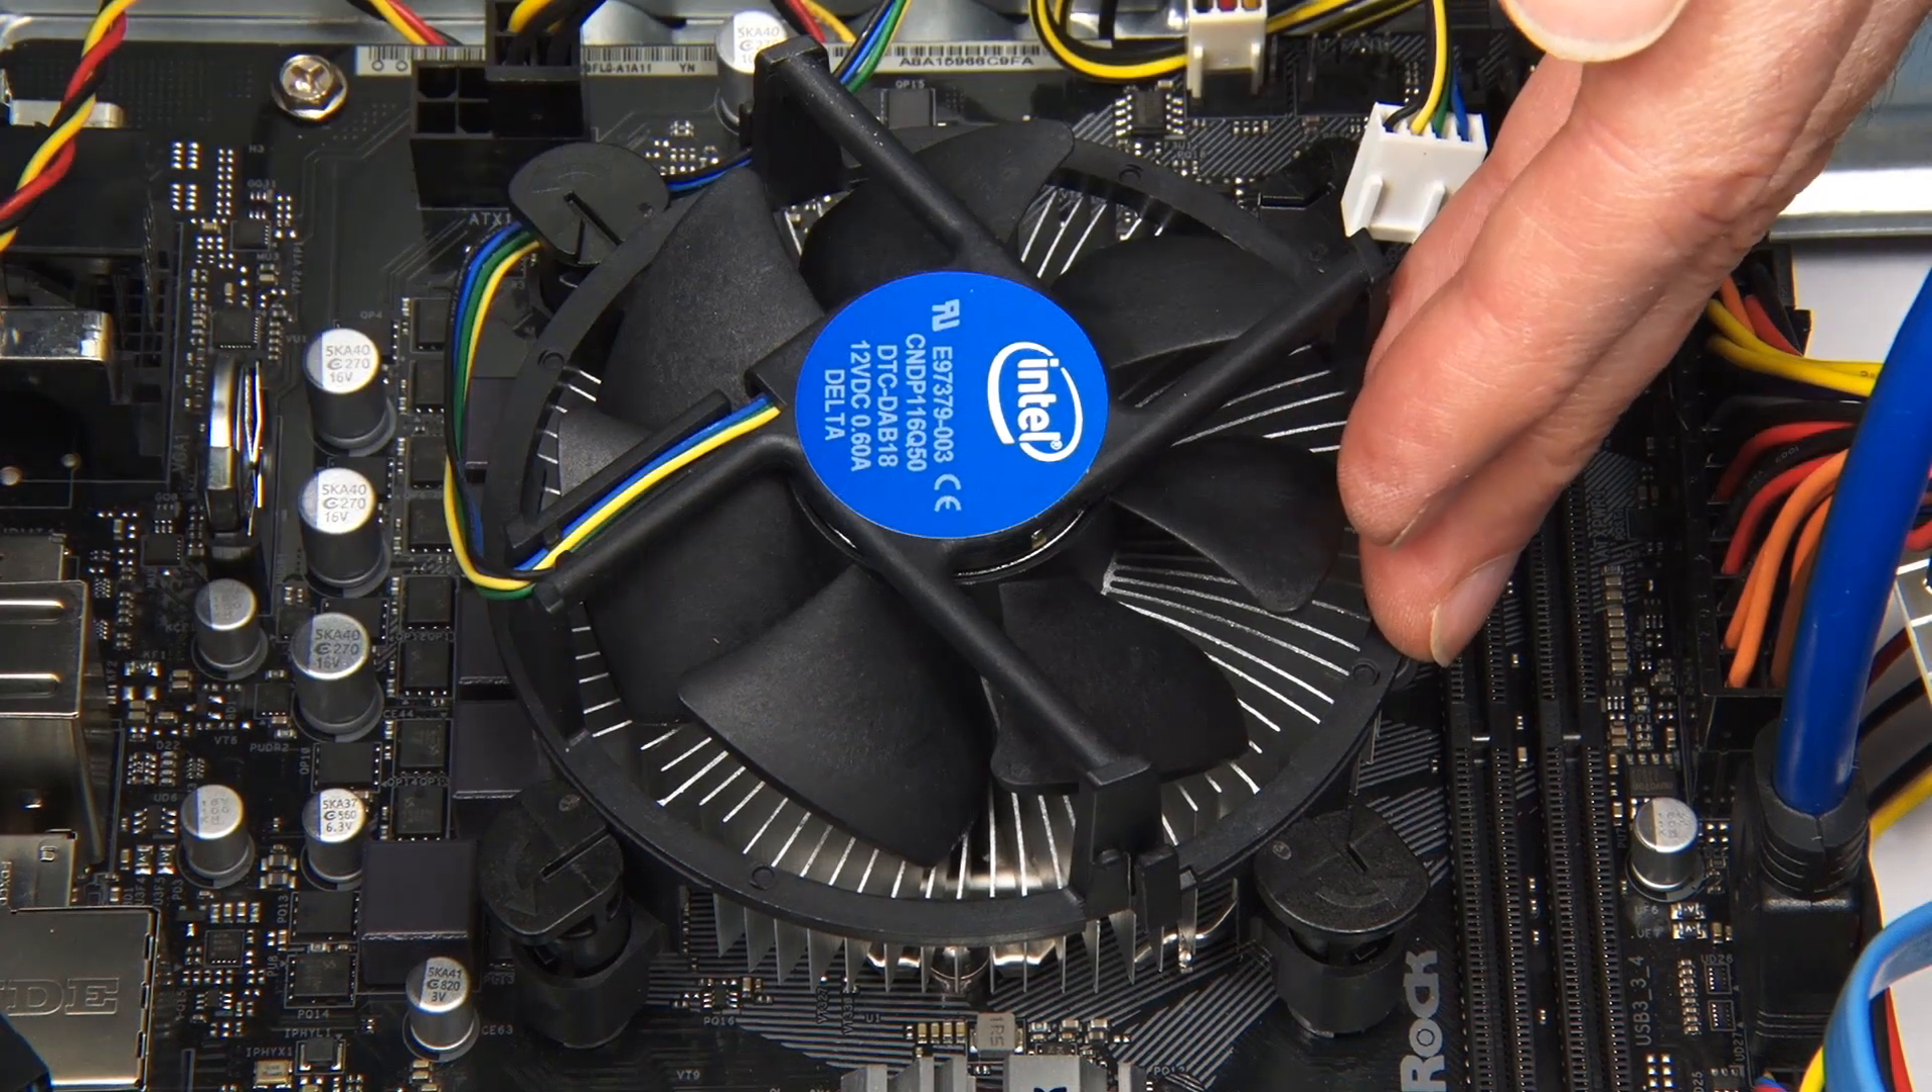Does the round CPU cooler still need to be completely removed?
Yes.